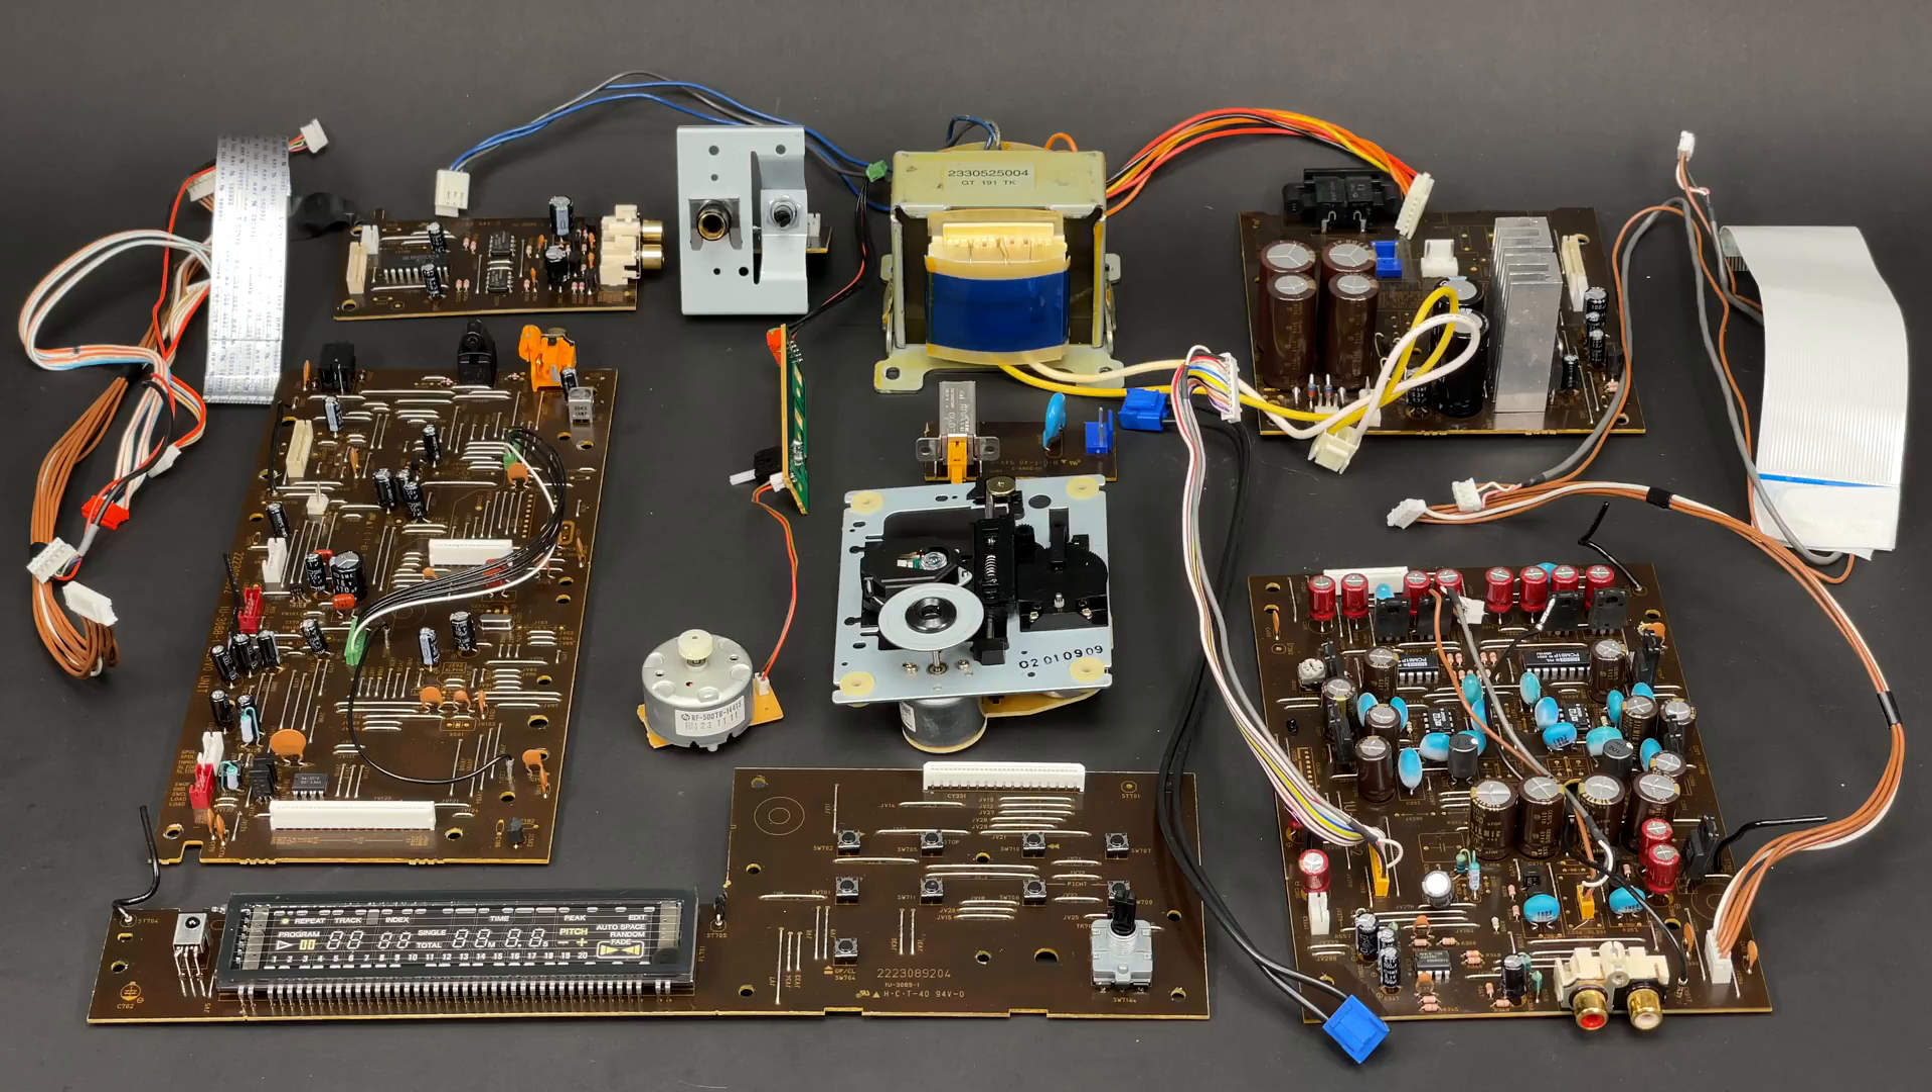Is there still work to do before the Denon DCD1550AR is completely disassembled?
No.